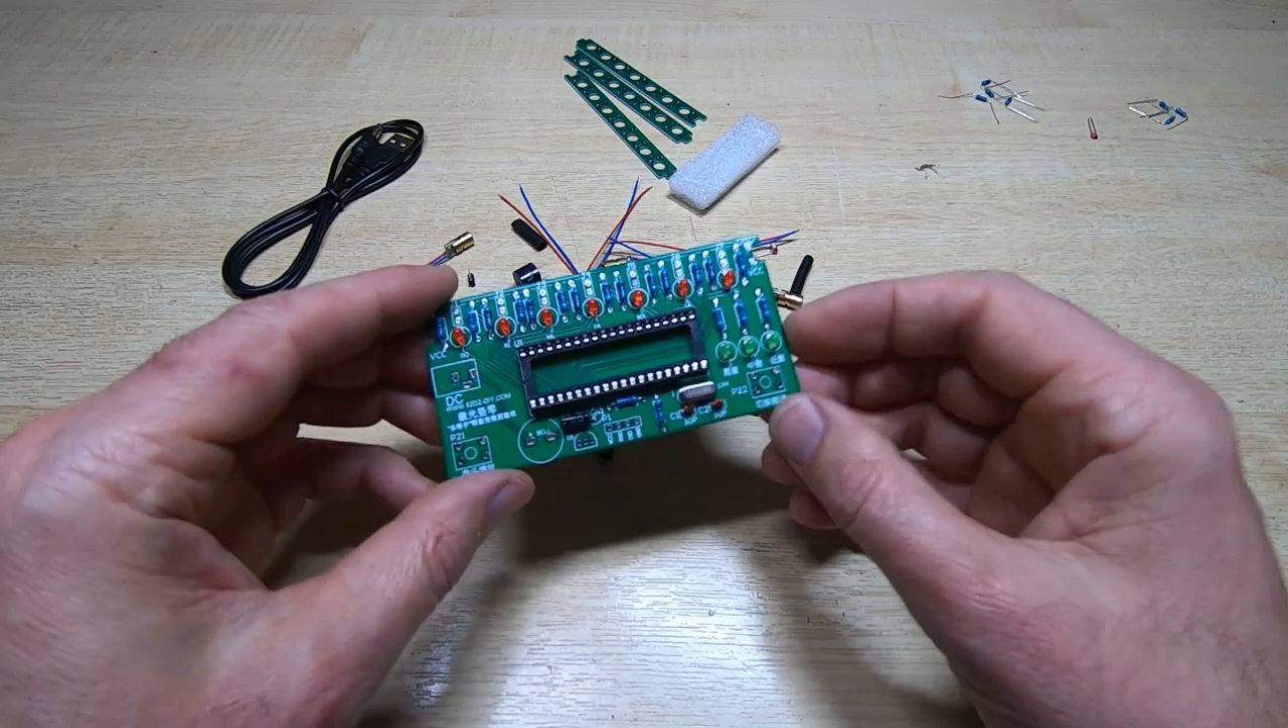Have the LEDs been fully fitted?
Yes.